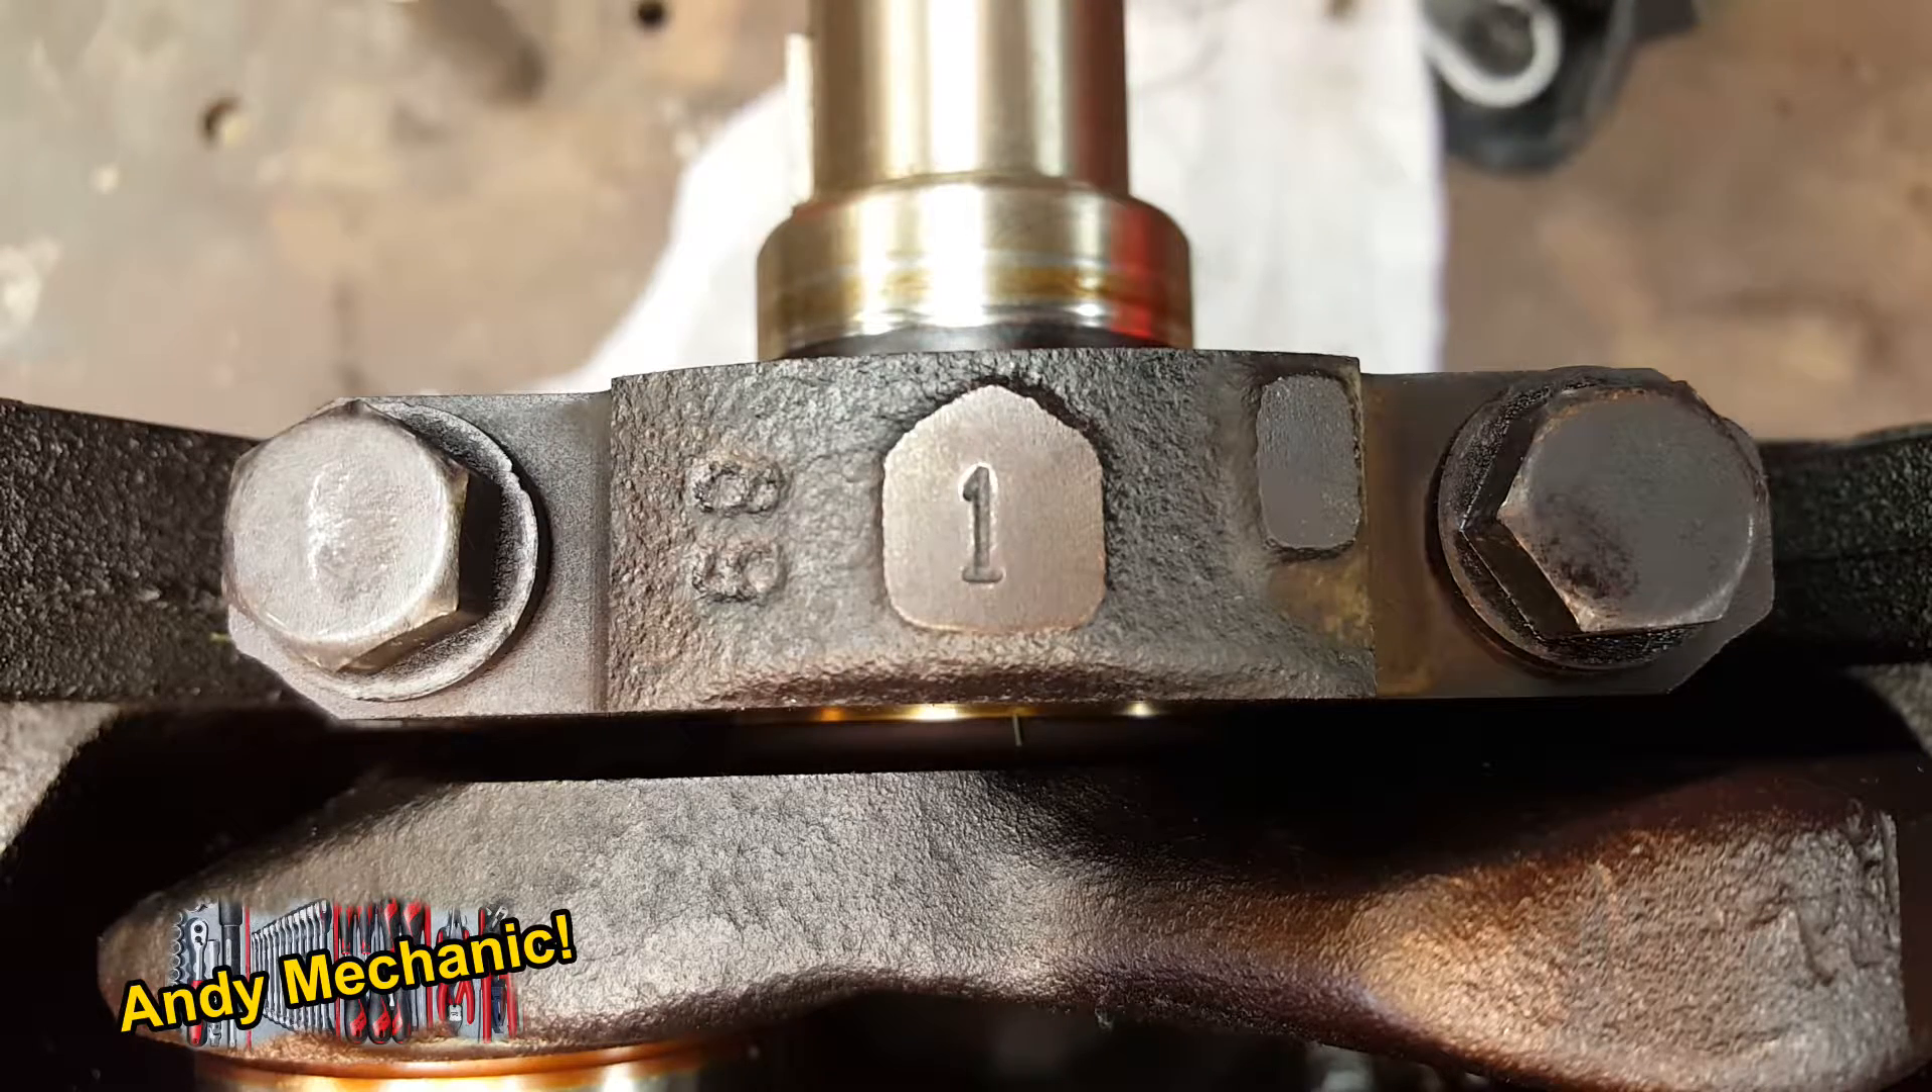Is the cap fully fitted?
Yes.